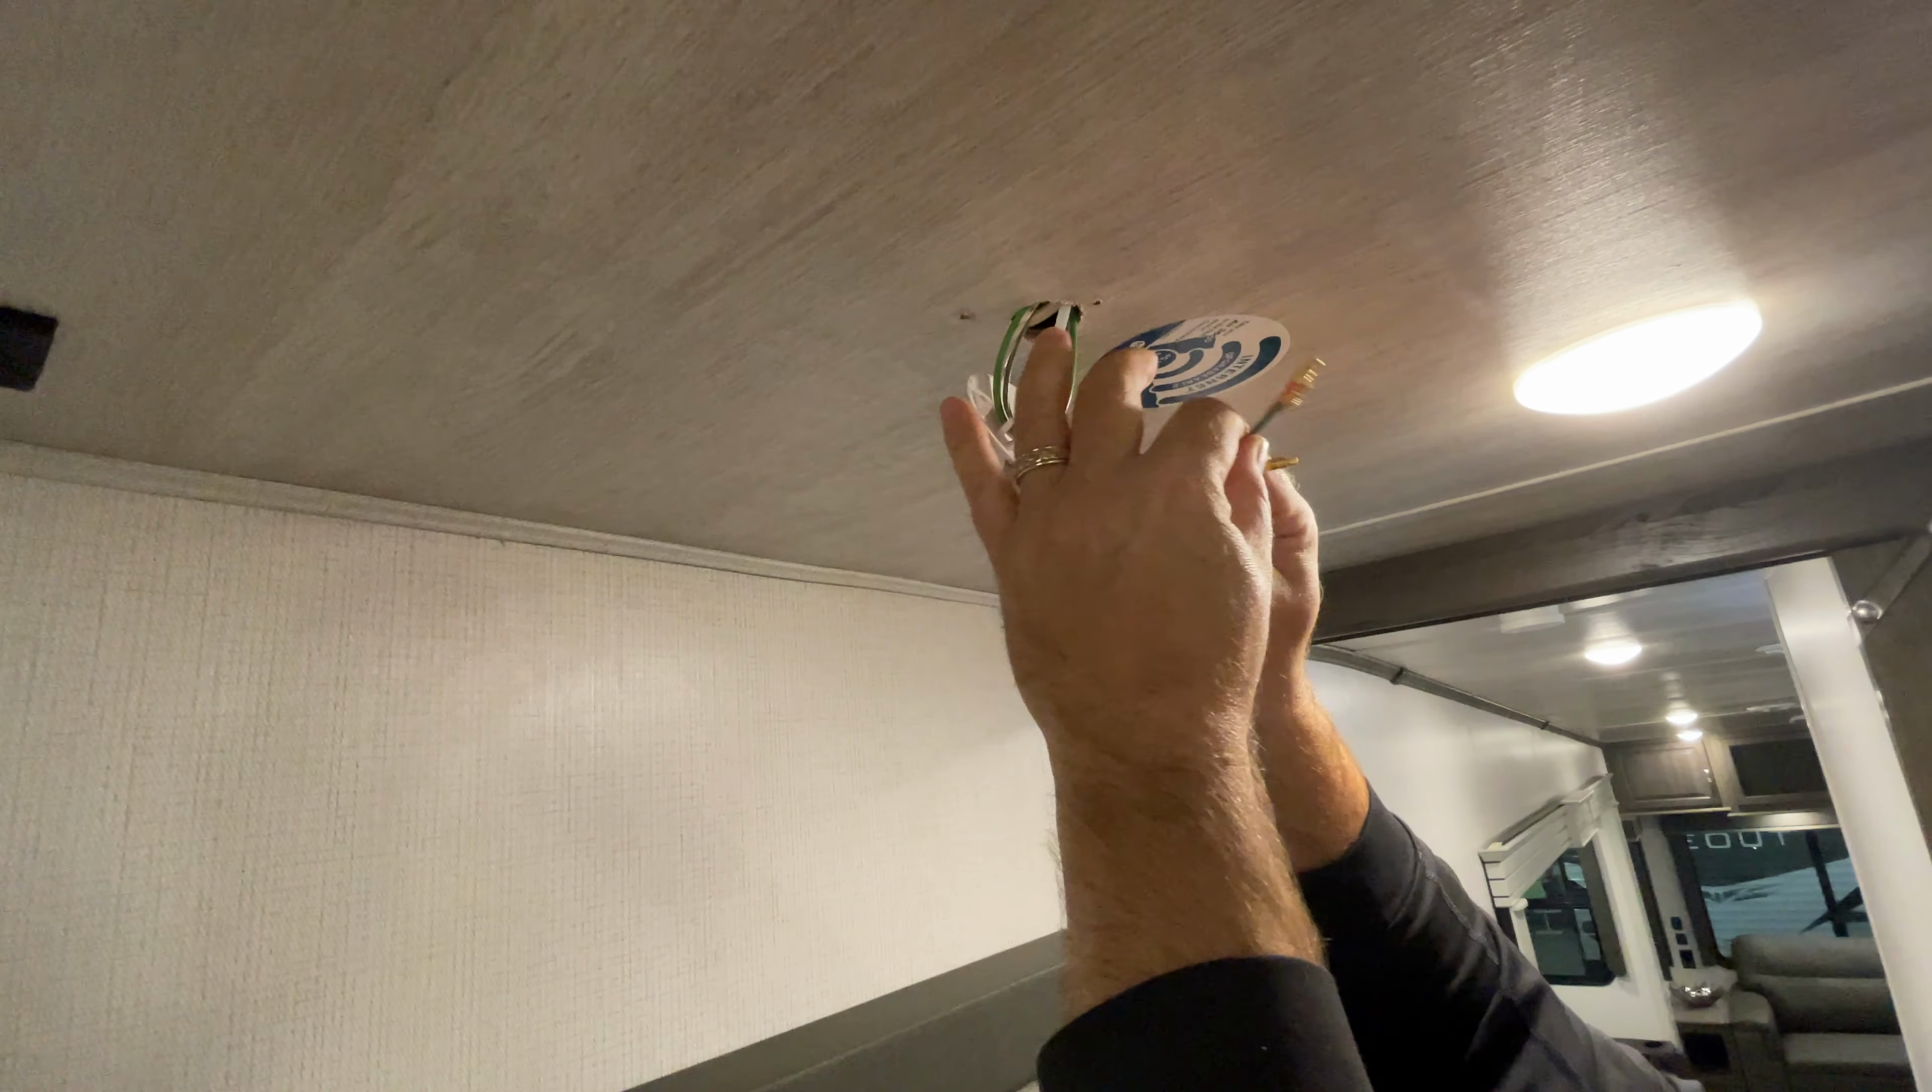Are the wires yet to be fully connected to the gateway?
Yes.